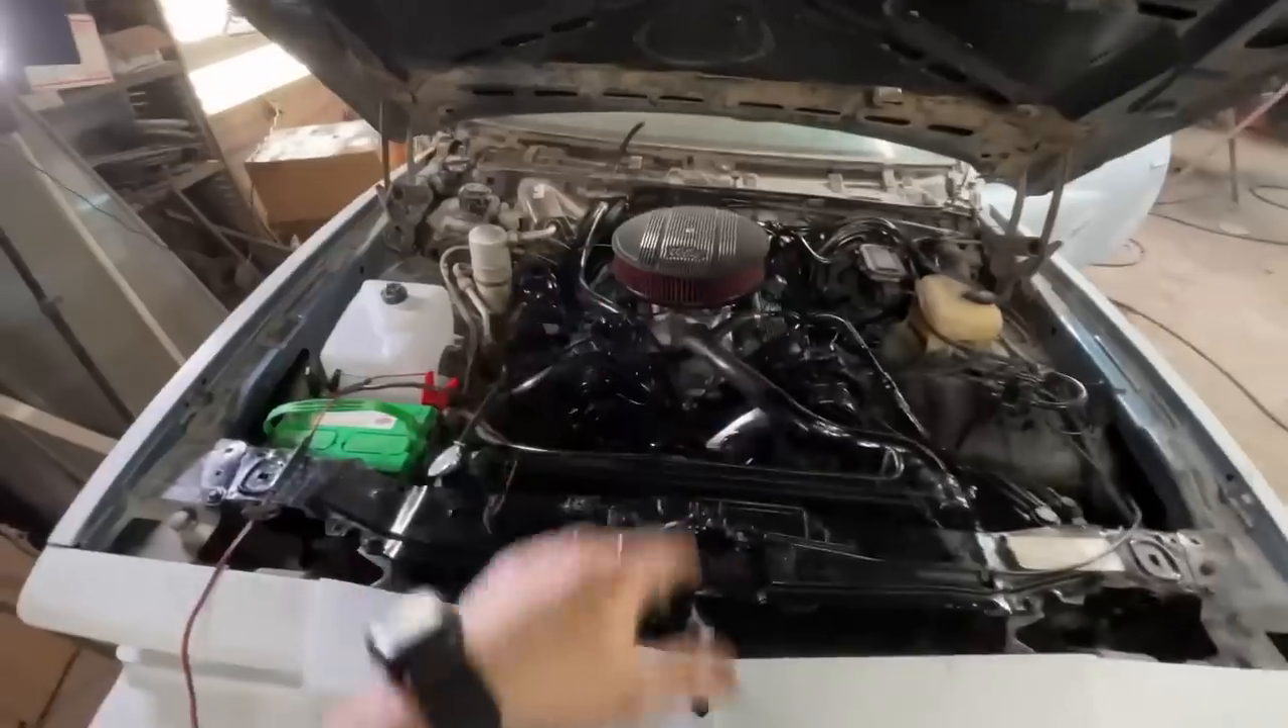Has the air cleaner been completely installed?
Yes.